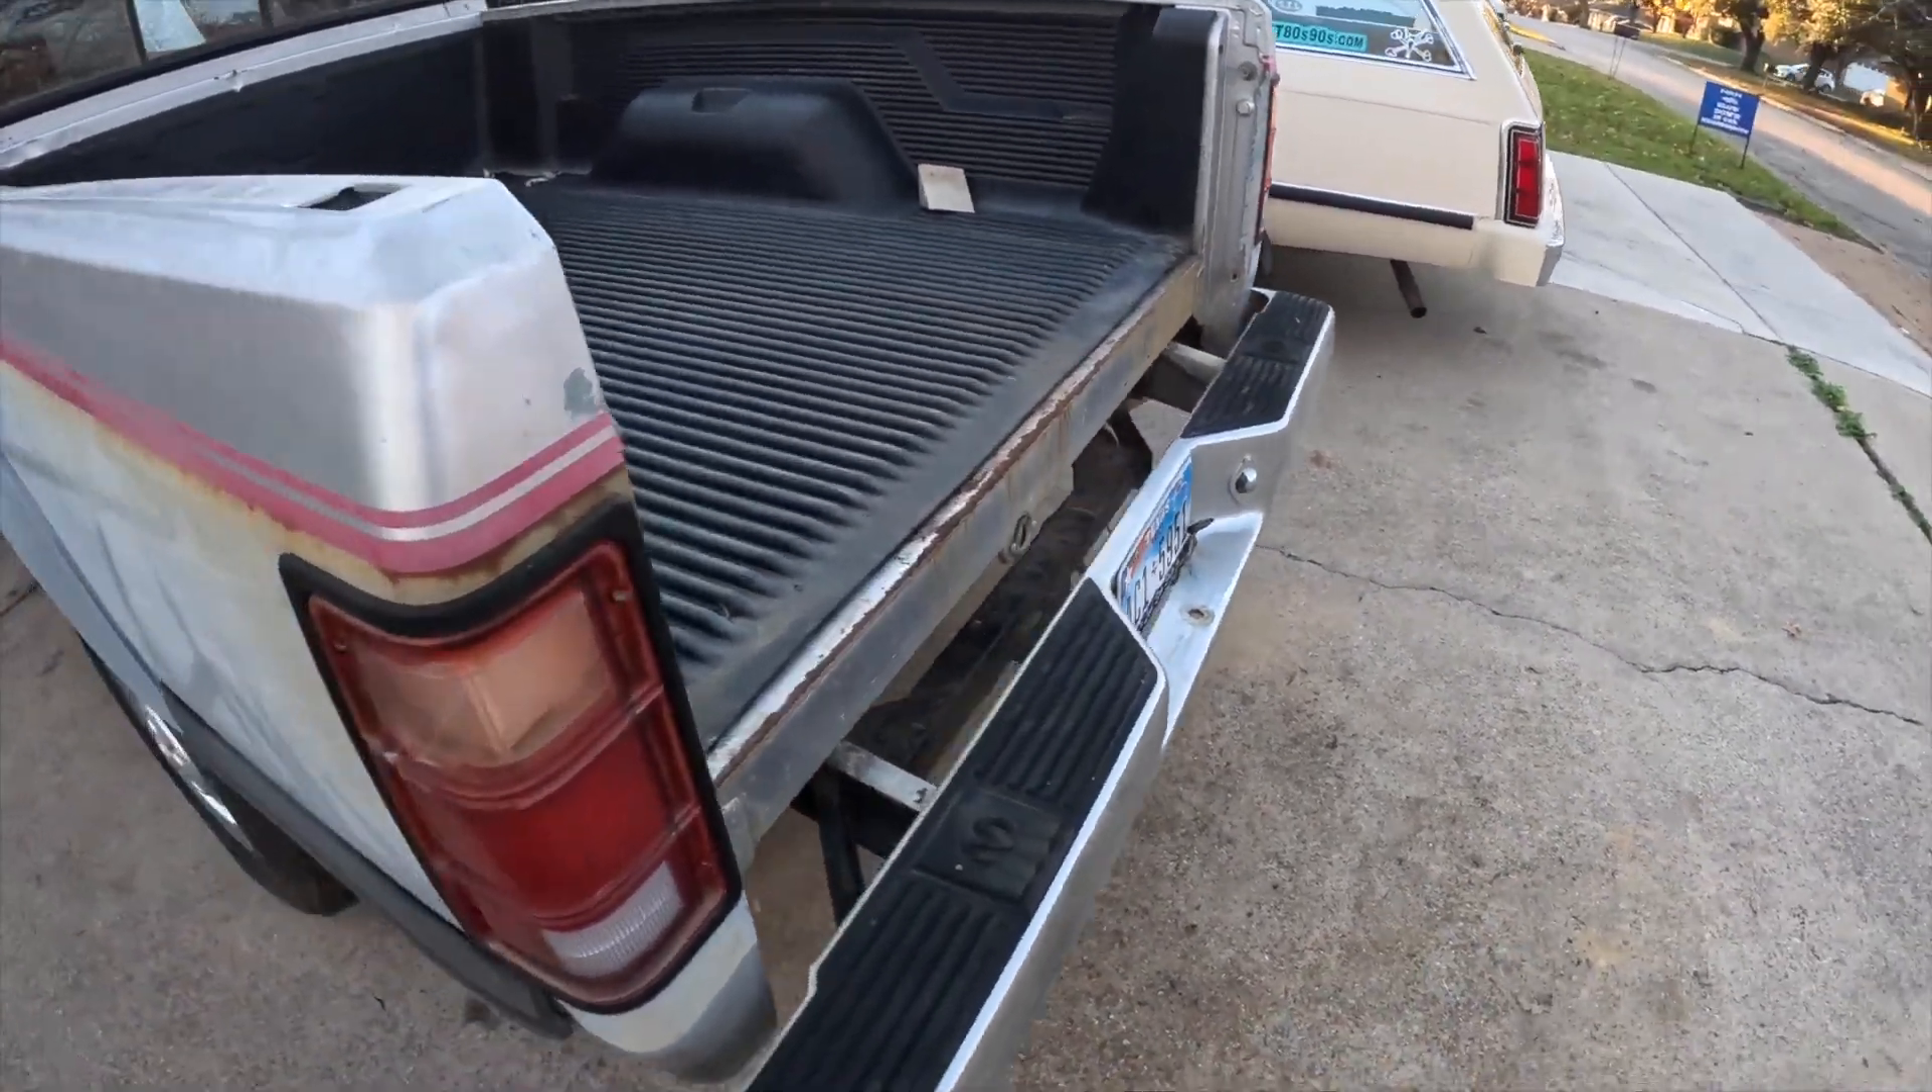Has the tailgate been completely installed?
No.